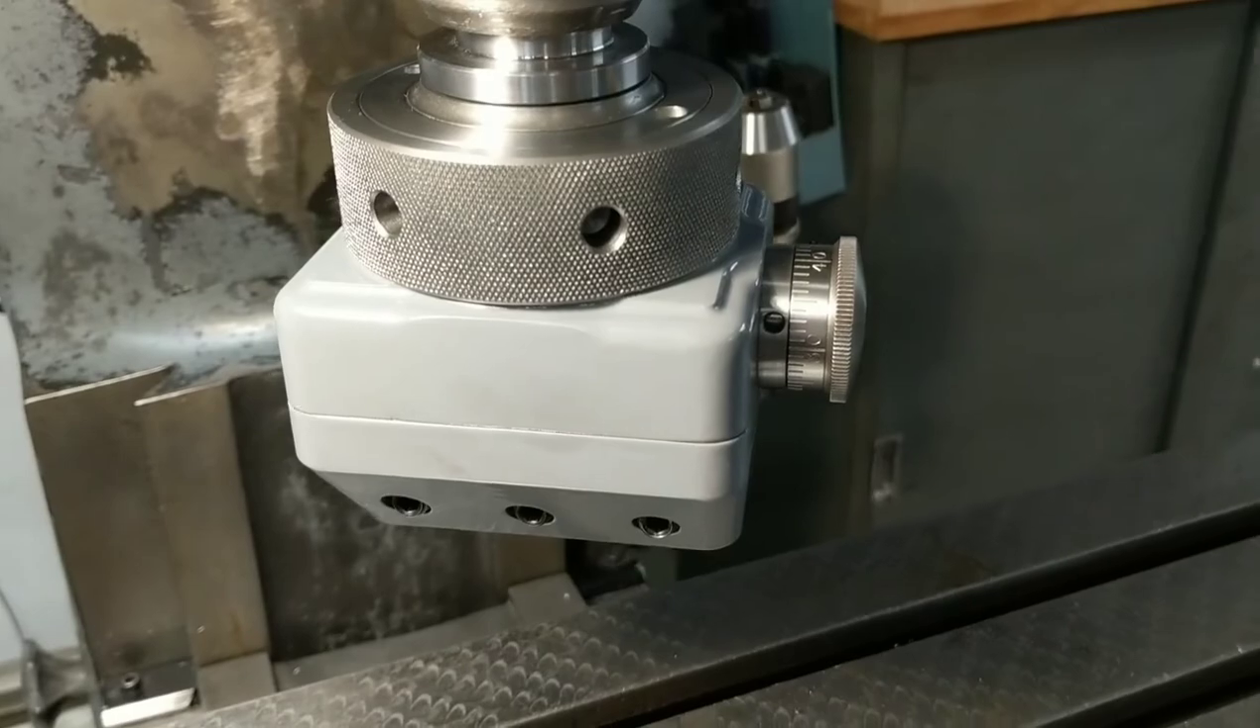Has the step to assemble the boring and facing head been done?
Yes.